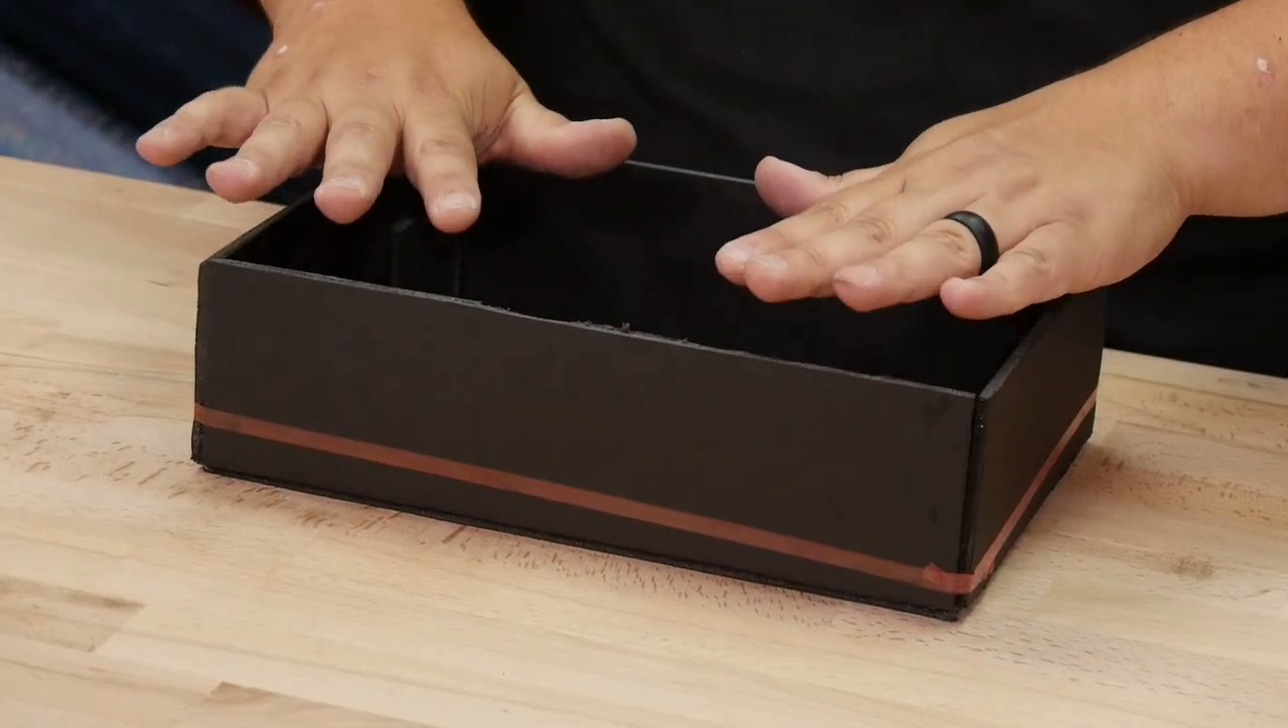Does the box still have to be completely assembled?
No.